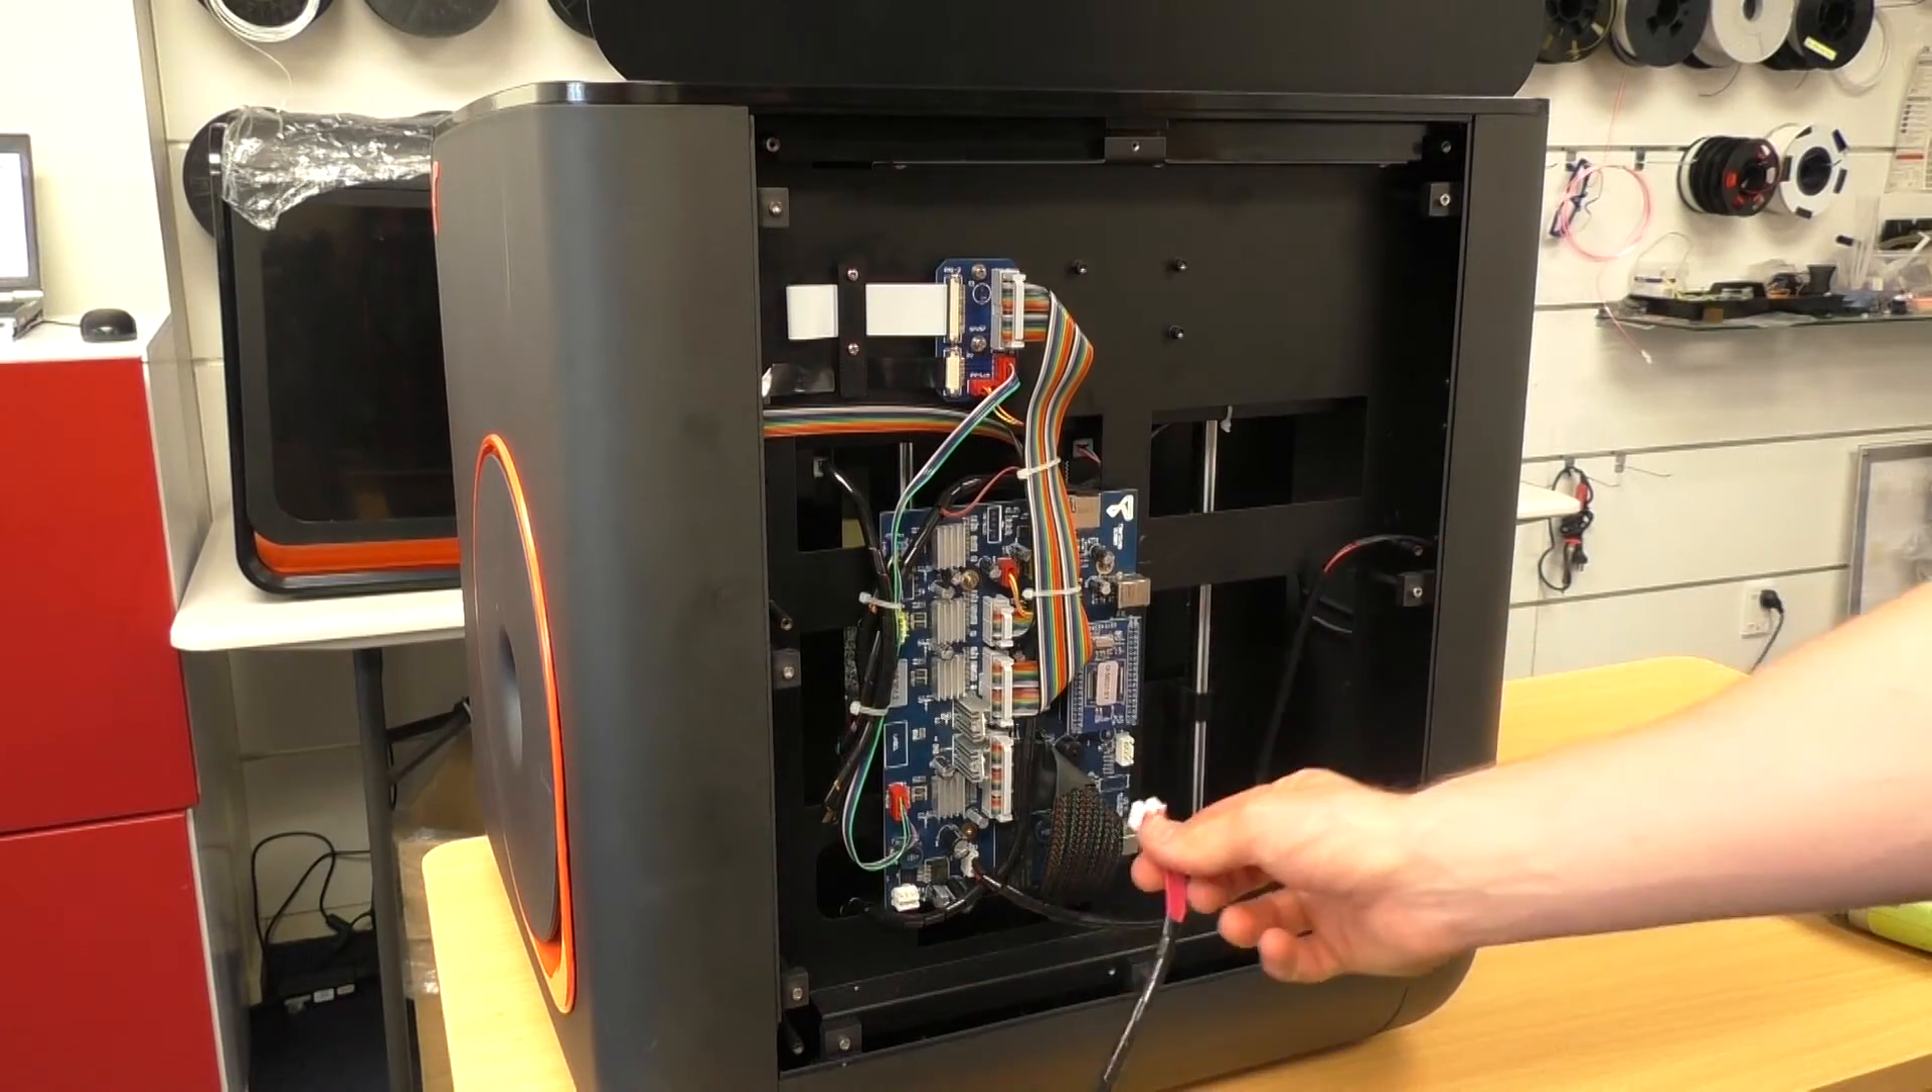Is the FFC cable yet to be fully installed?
No.